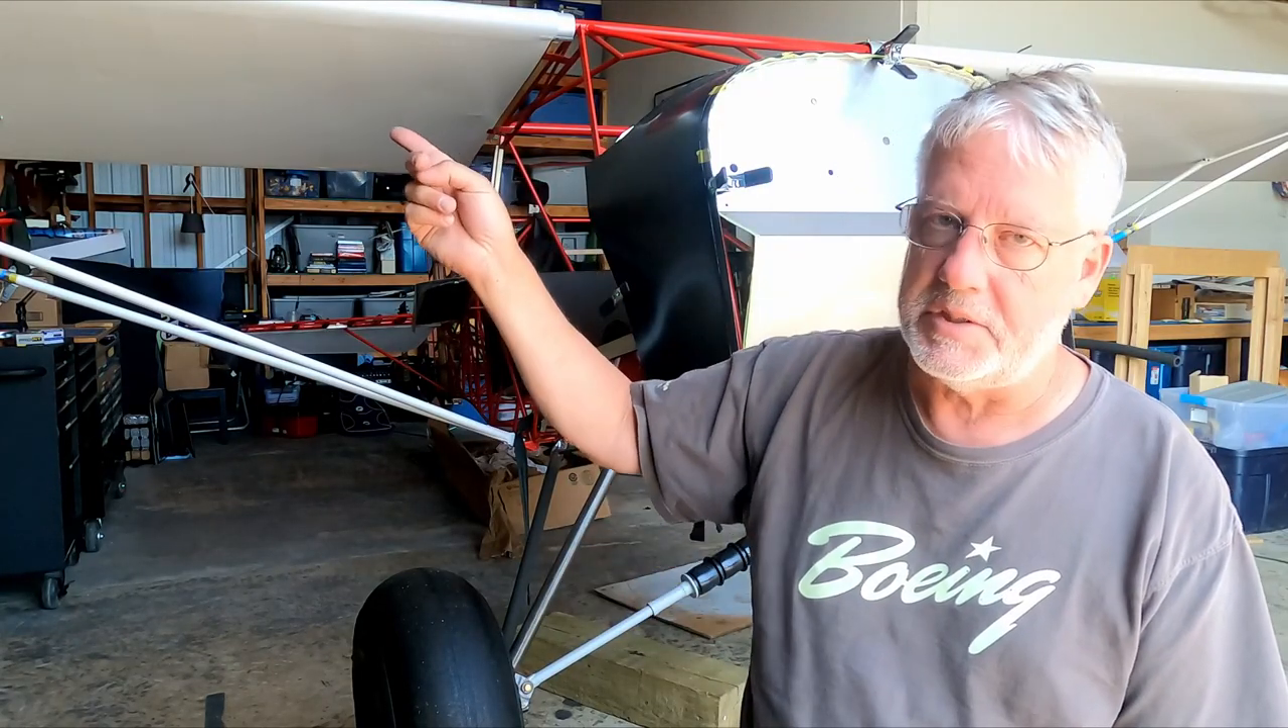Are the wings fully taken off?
No.